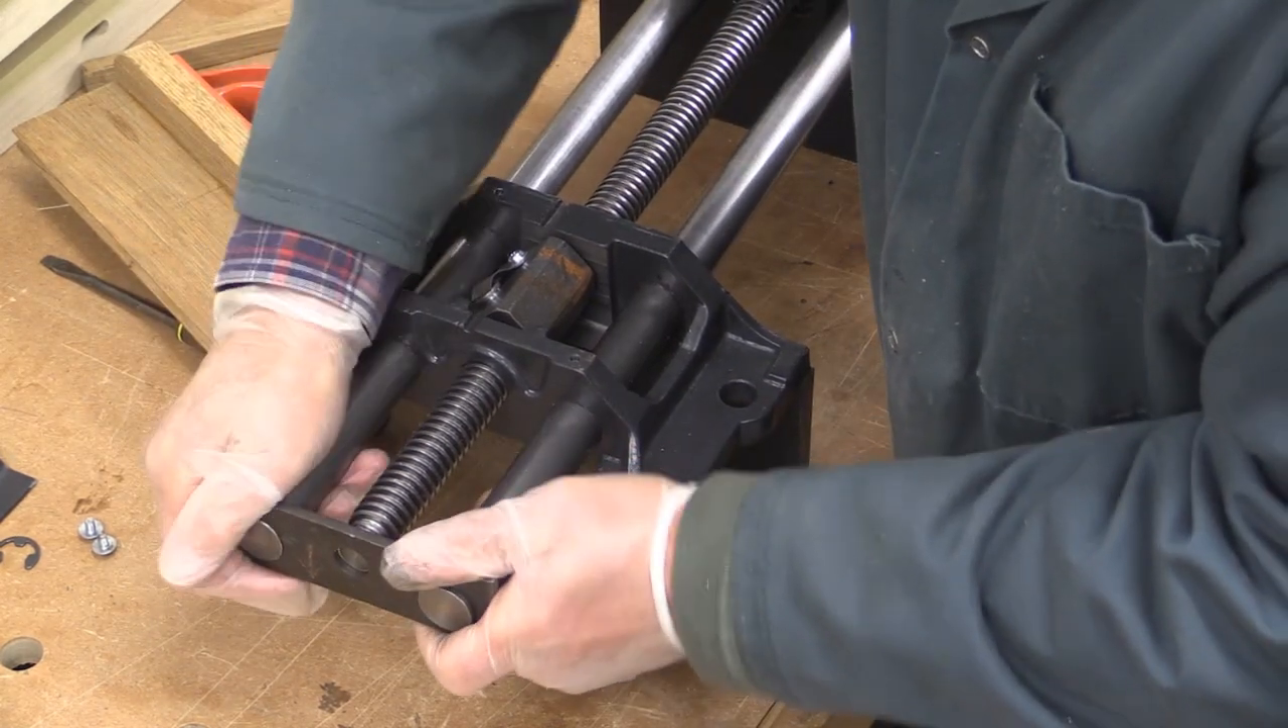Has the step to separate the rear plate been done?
No.